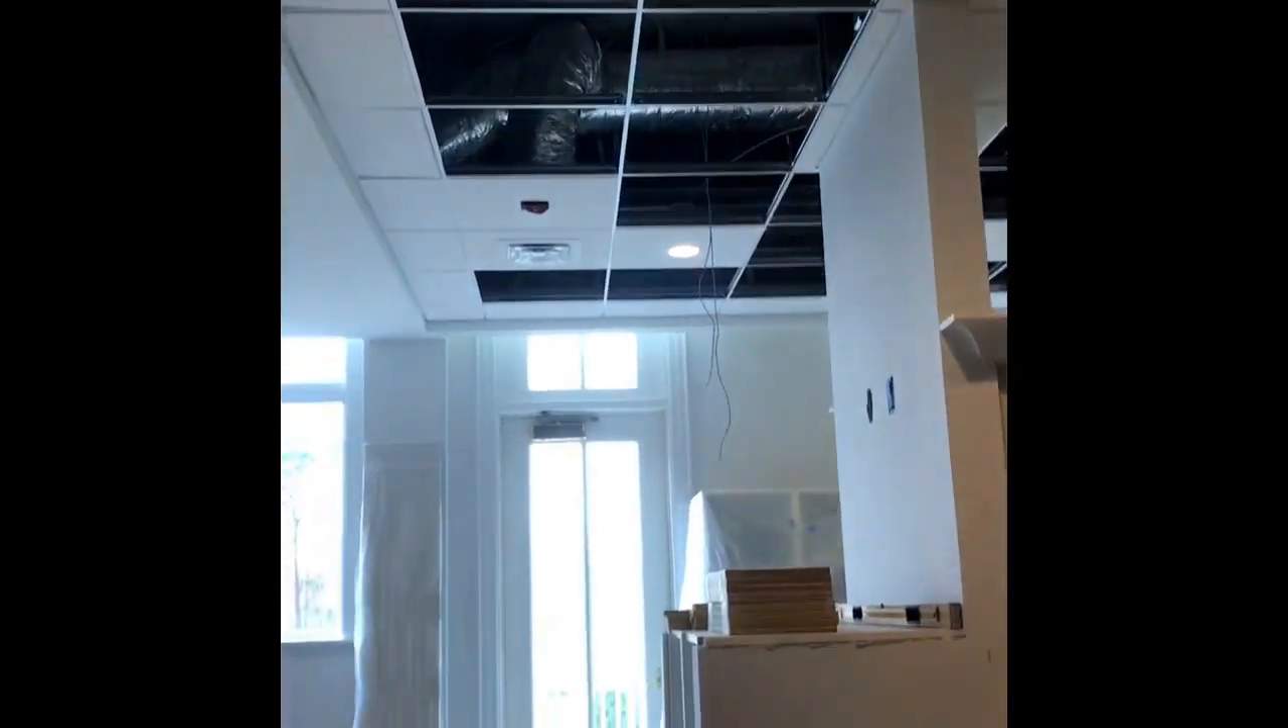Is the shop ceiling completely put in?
No.